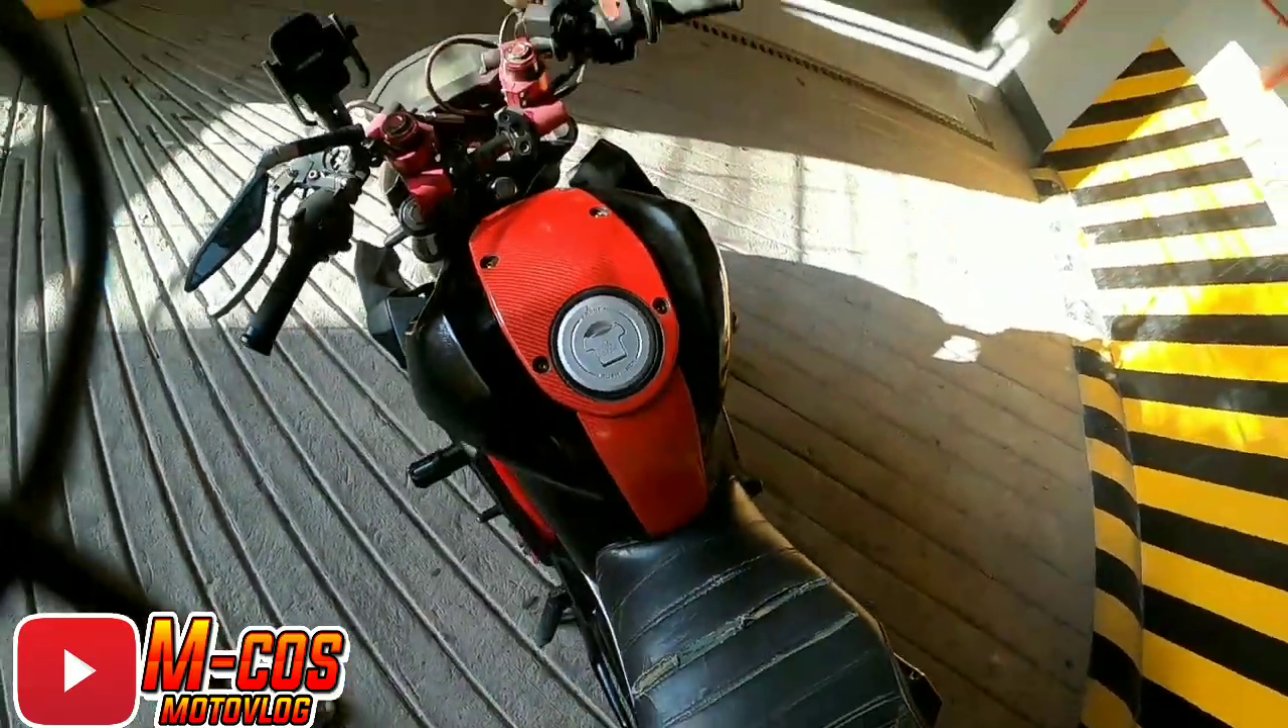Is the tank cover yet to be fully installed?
No.